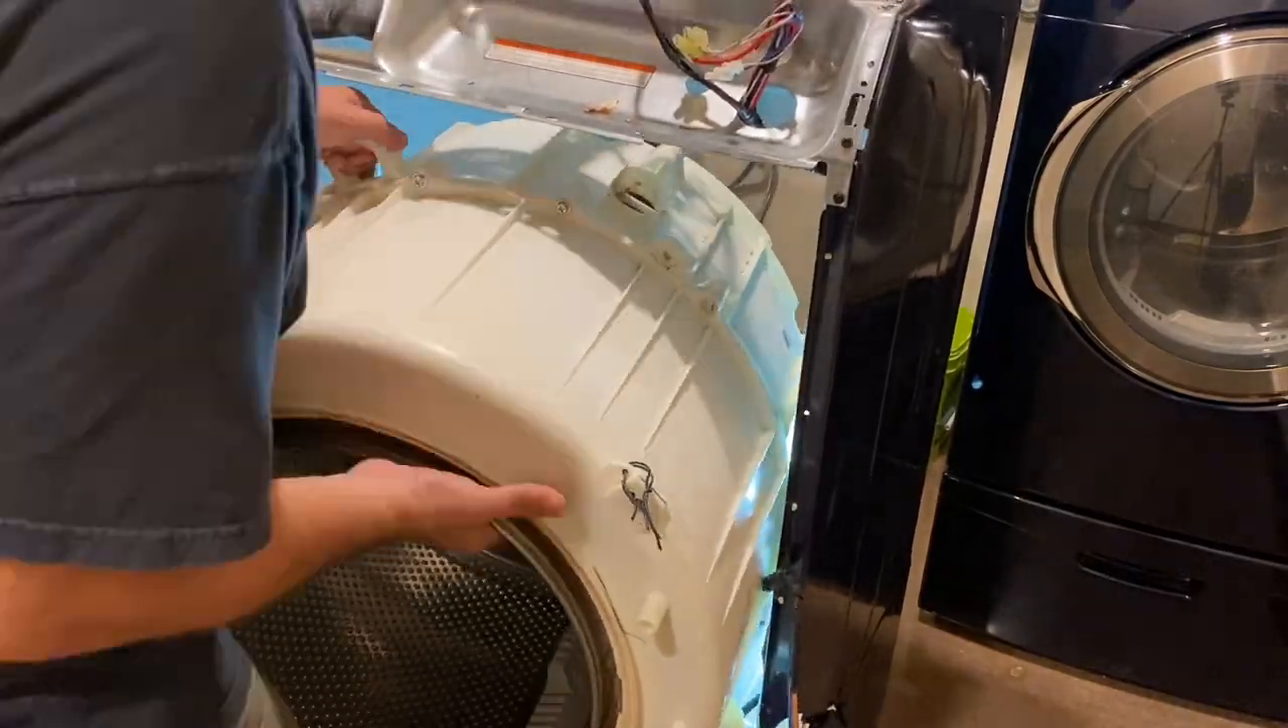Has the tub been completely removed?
No.